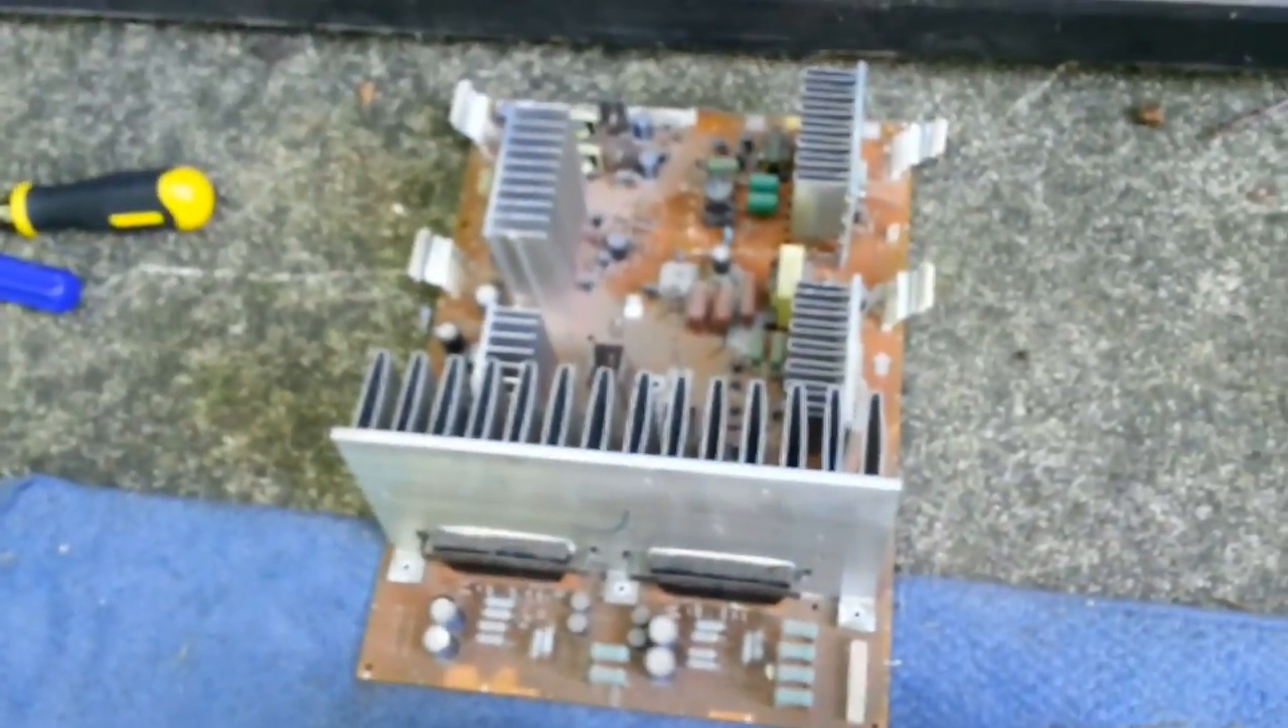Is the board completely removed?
Yes.